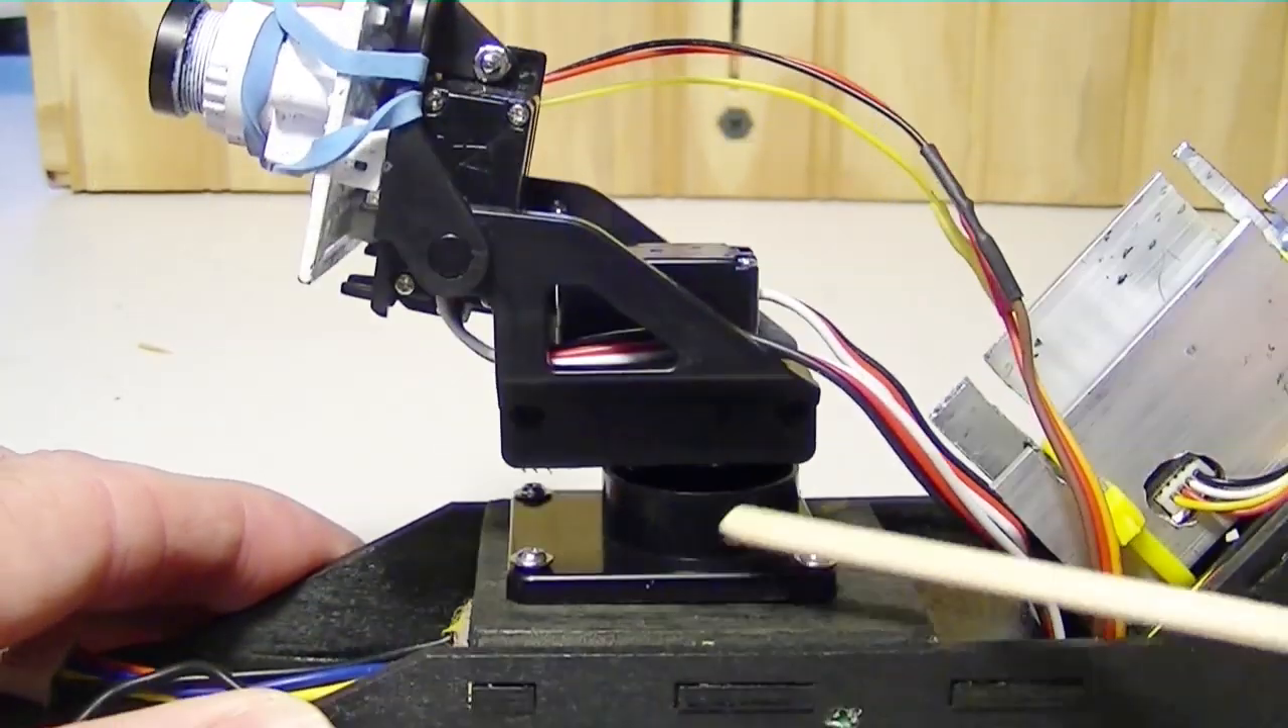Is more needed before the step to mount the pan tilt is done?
No.